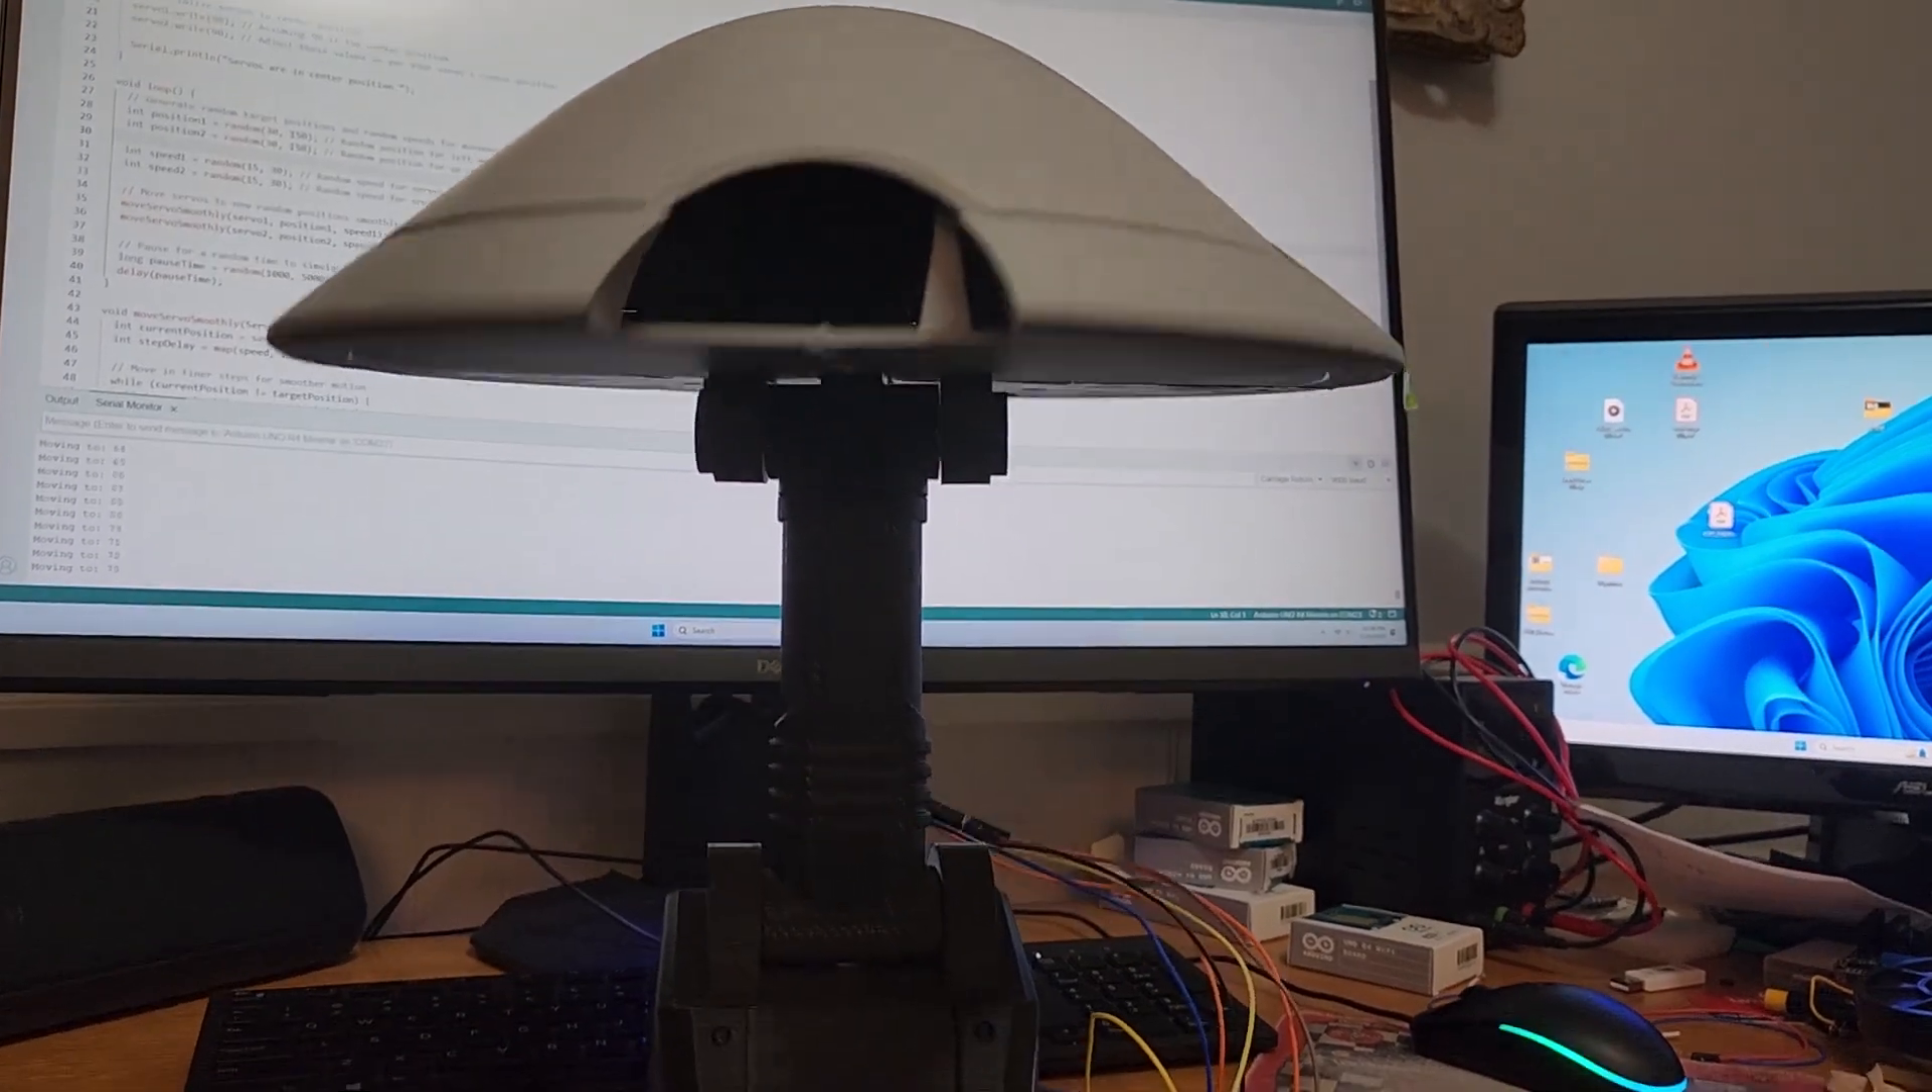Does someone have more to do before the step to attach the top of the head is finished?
No.